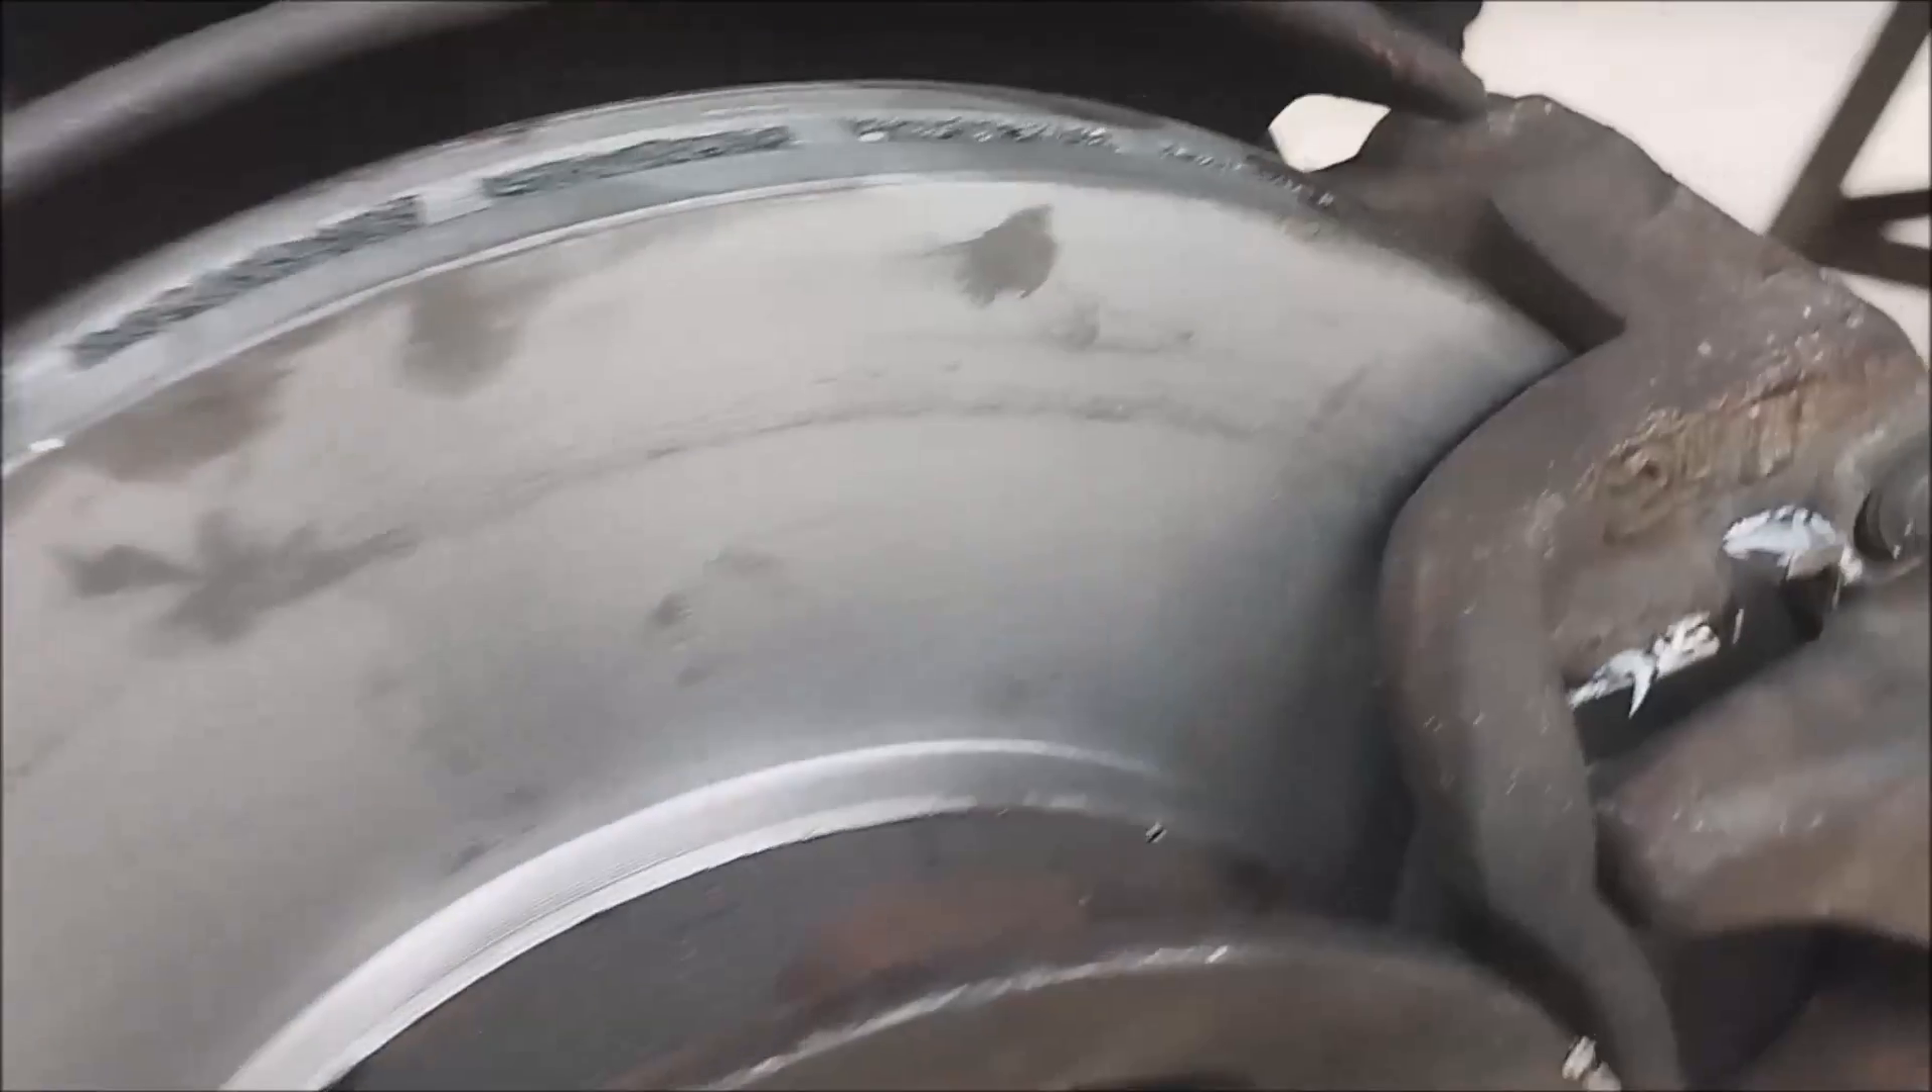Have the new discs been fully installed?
Yes.